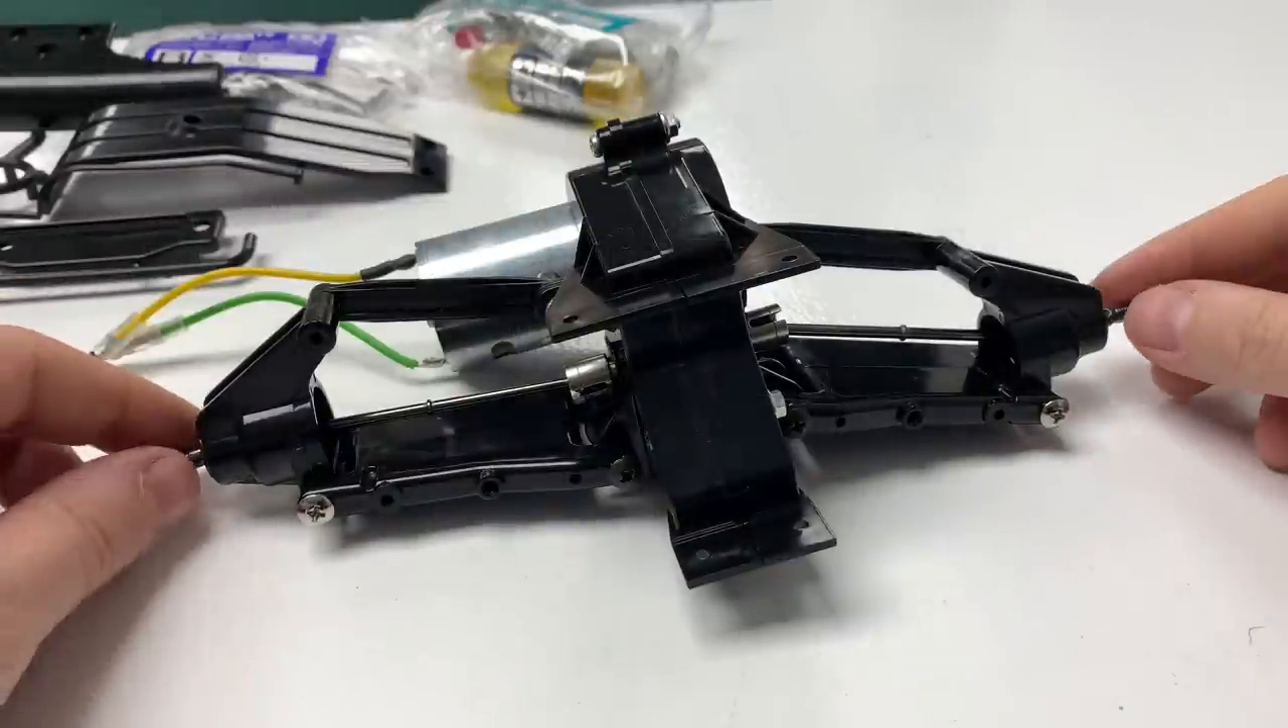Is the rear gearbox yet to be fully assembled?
No.